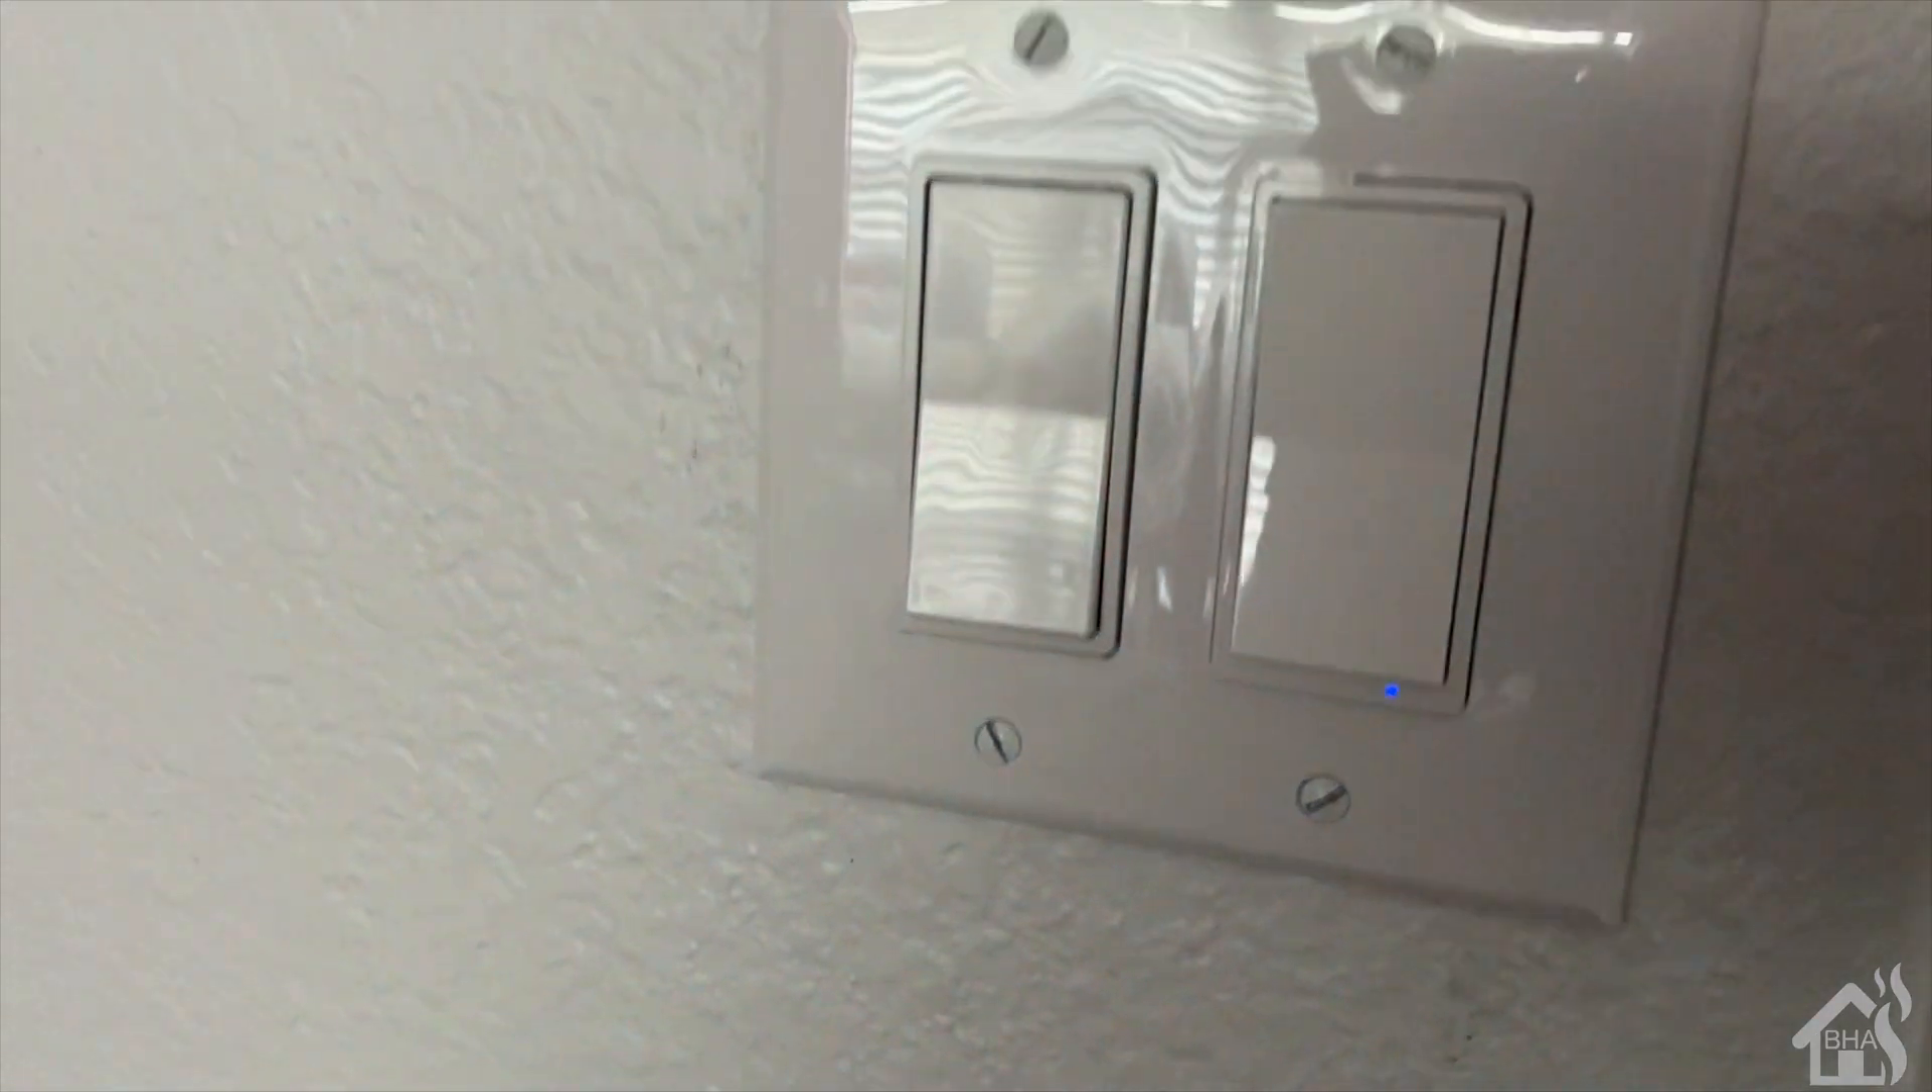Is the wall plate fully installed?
Yes.